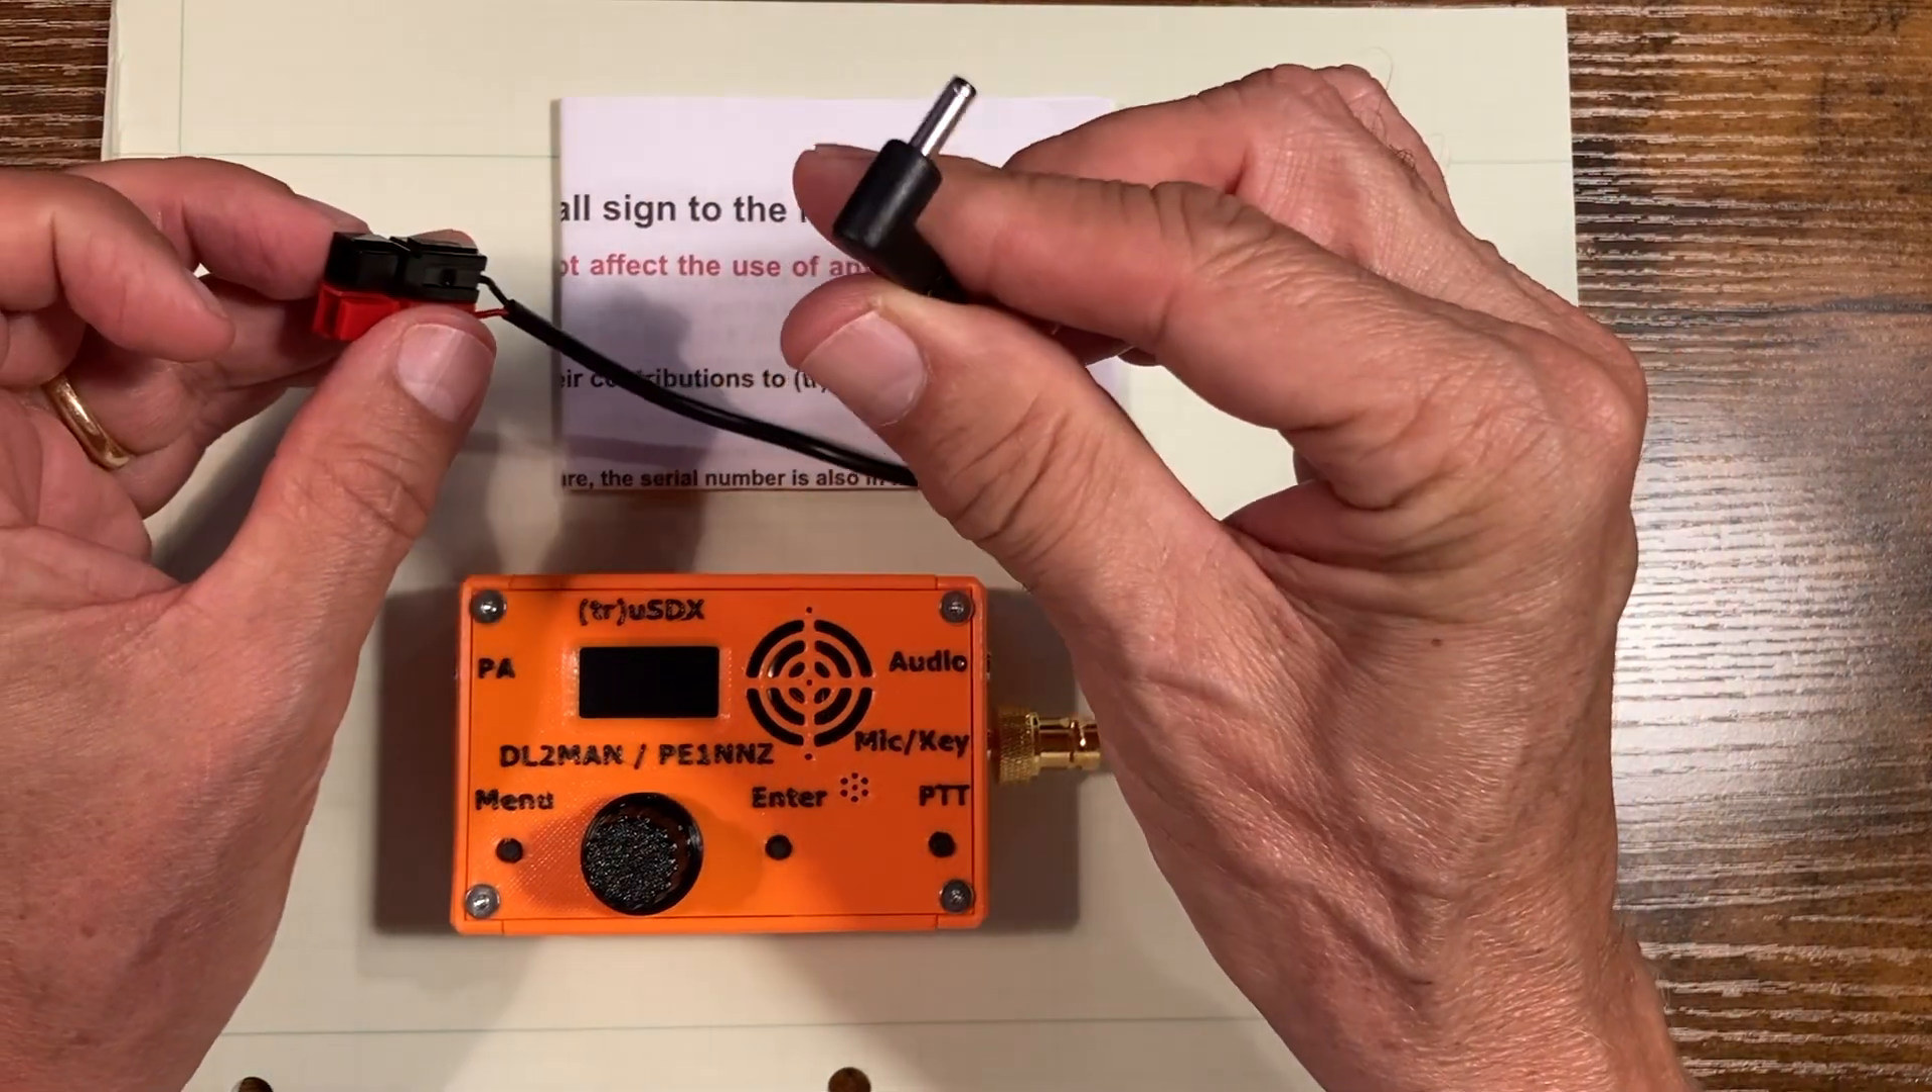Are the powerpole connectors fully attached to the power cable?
Yes.